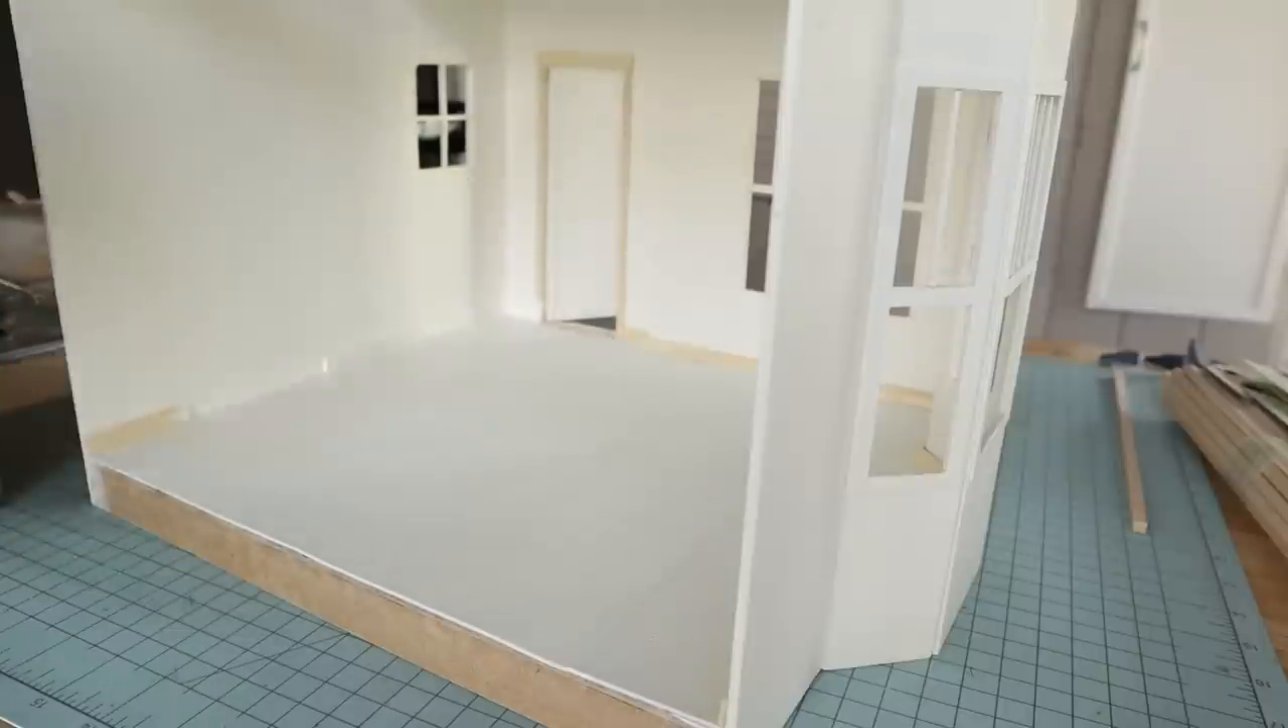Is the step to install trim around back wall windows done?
No.